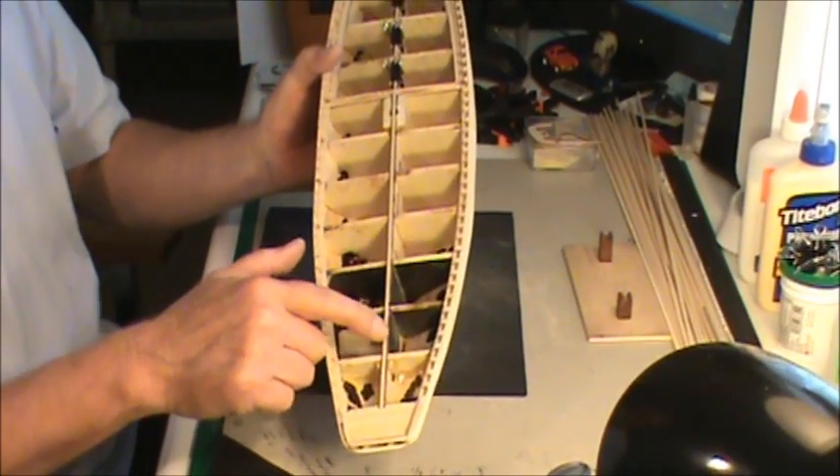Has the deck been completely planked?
No.